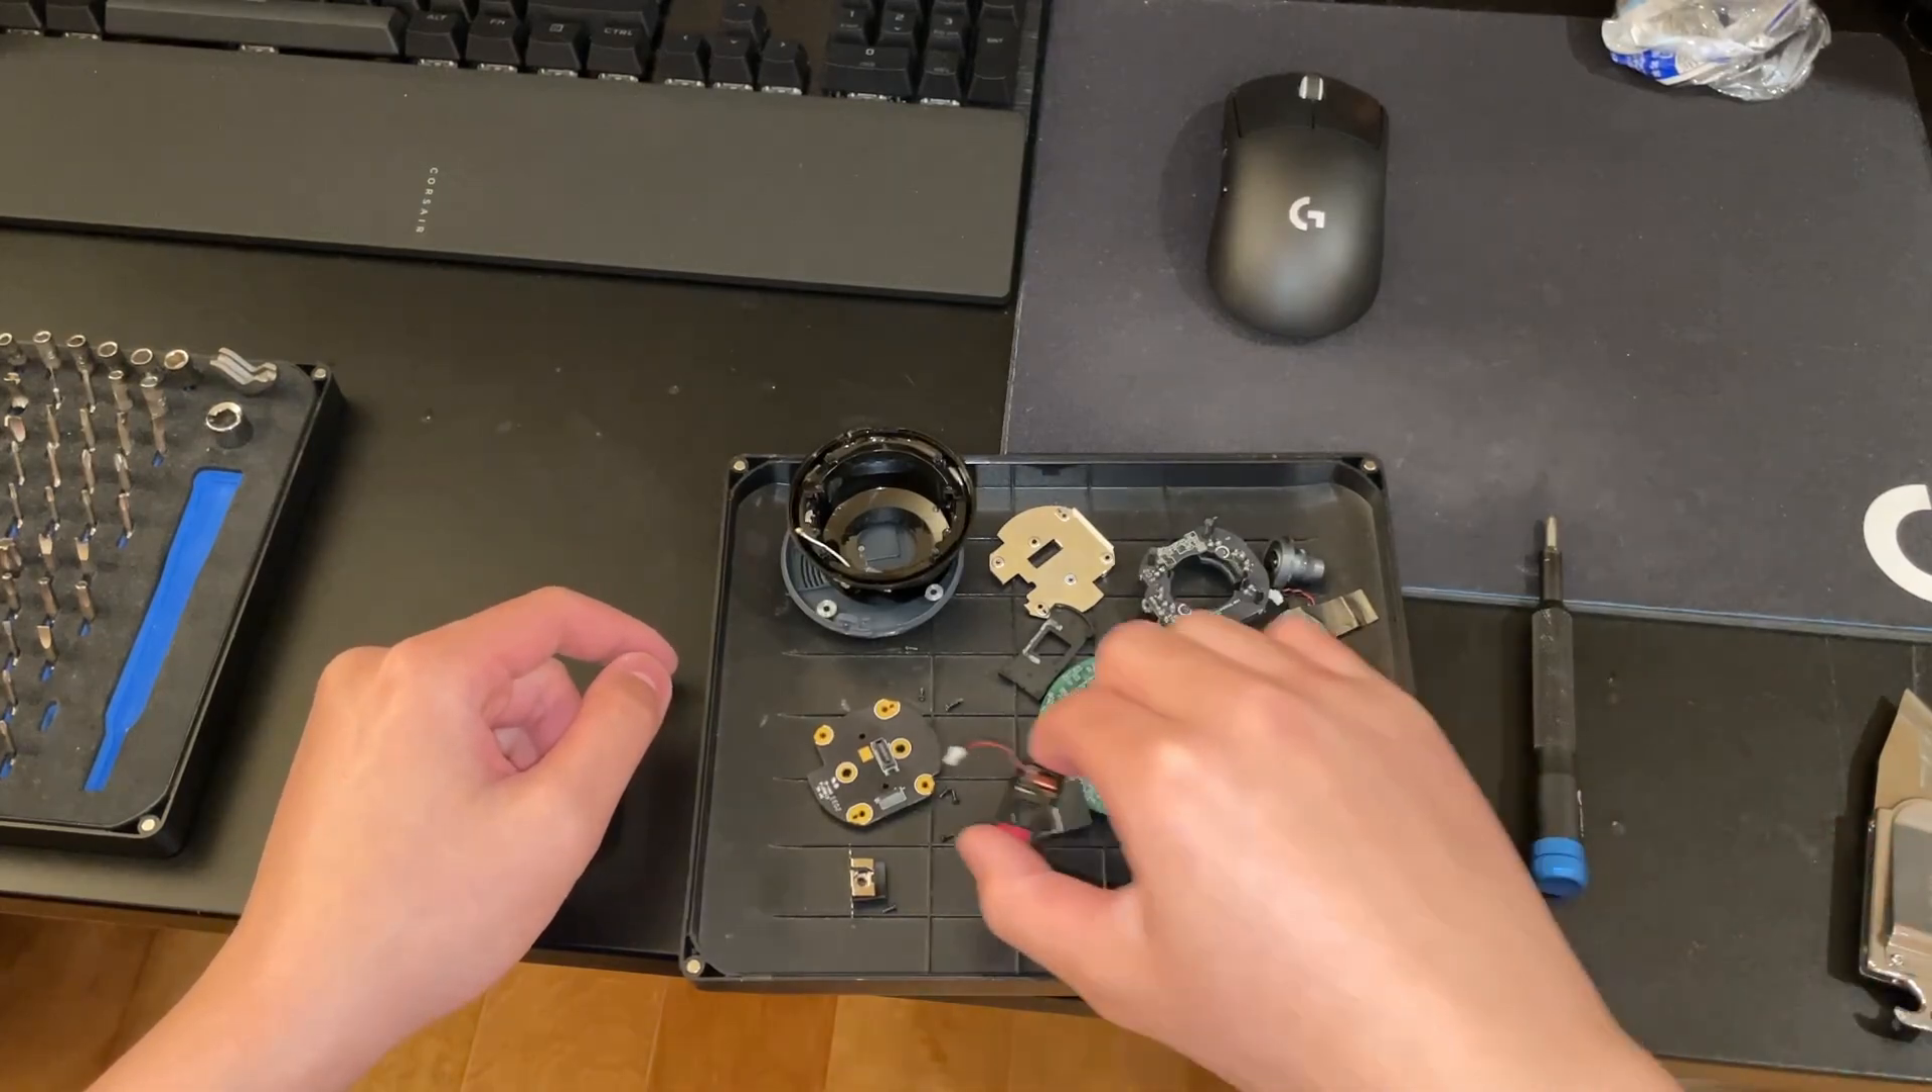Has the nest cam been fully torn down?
Yes.